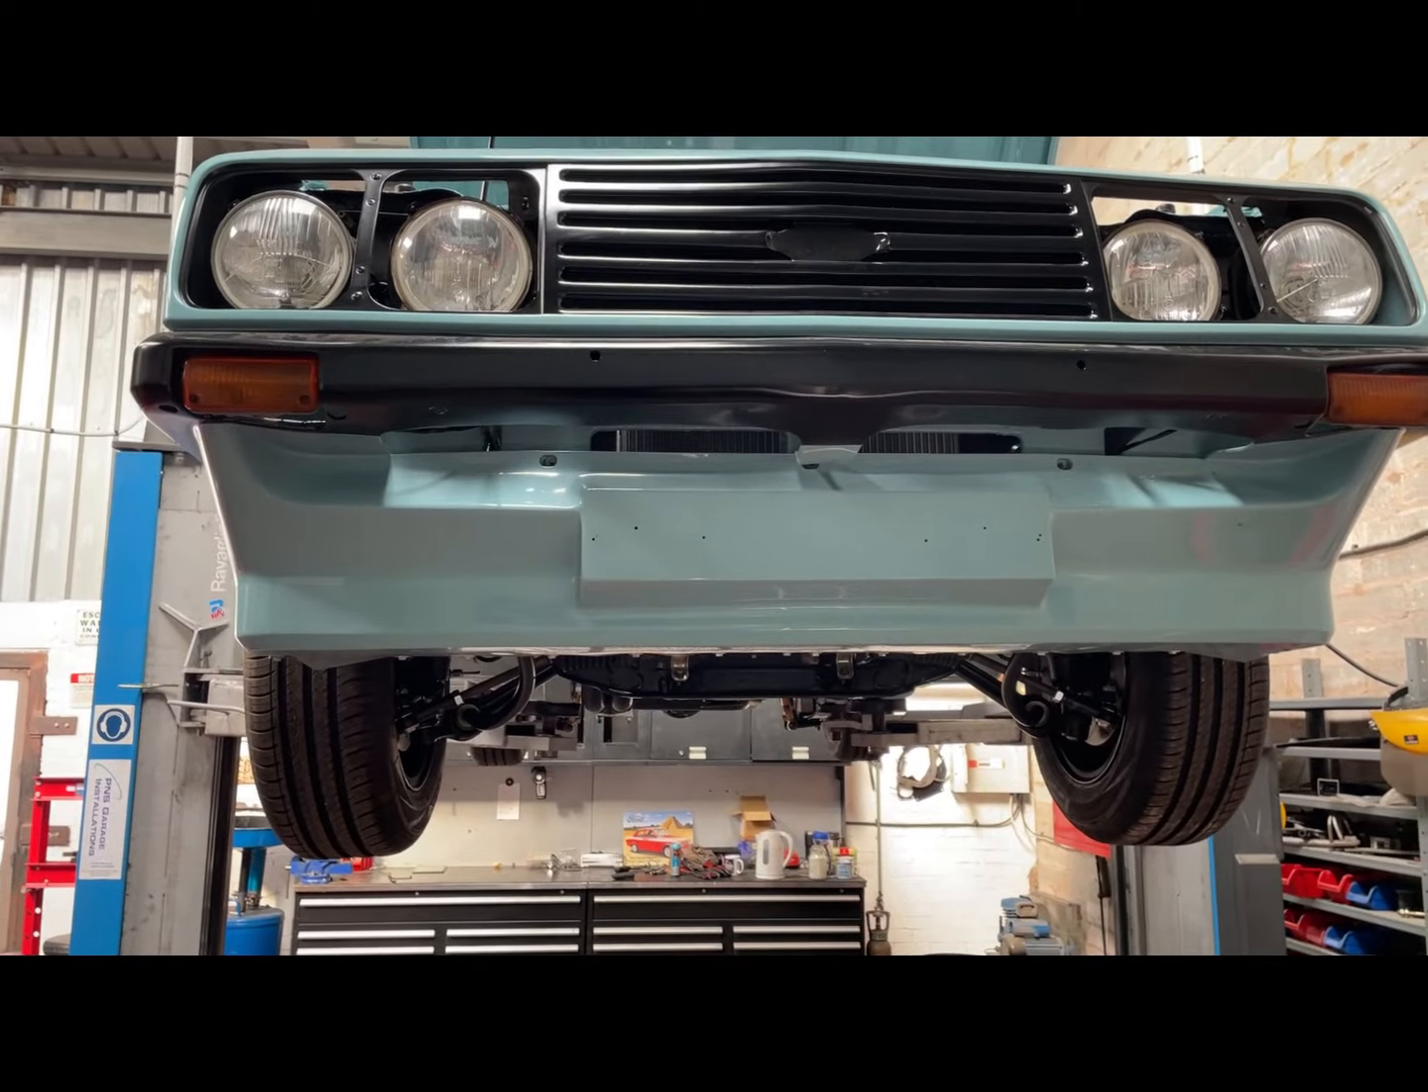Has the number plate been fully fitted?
No.